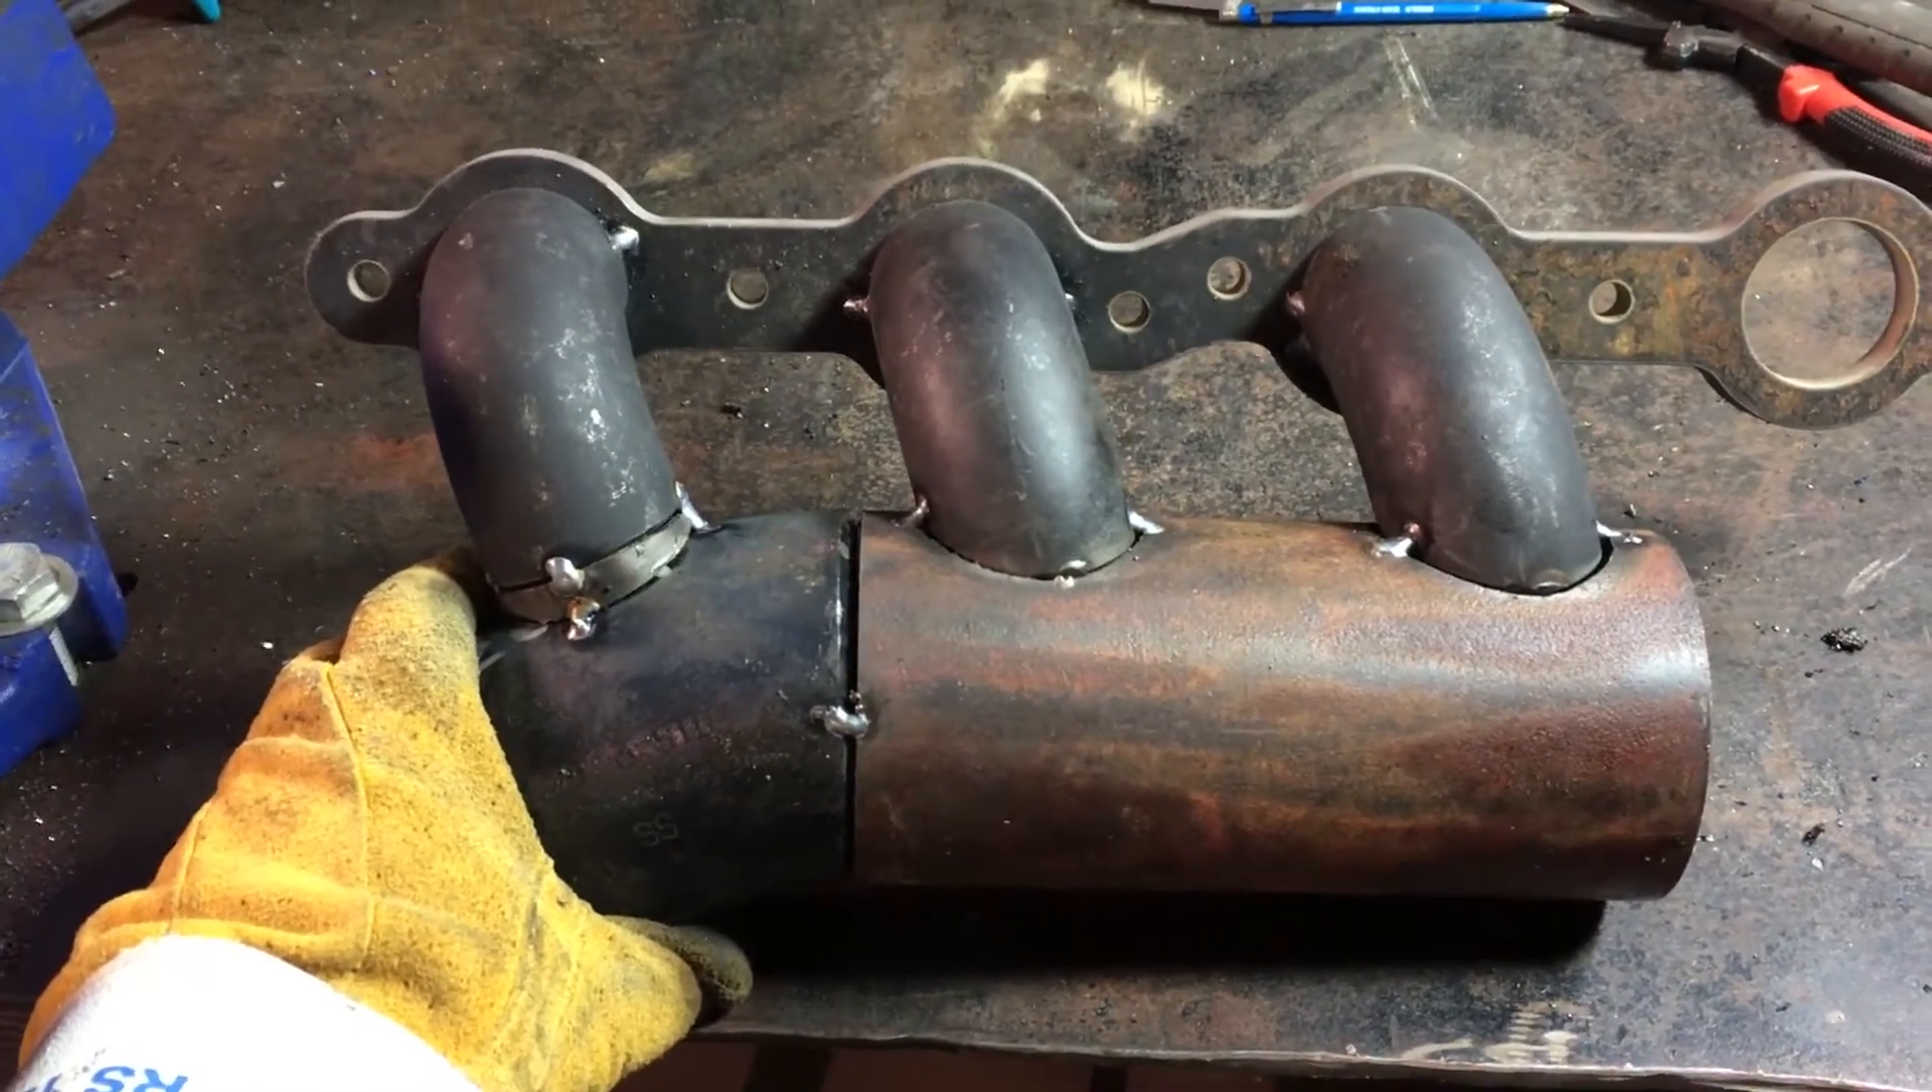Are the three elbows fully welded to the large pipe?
No.